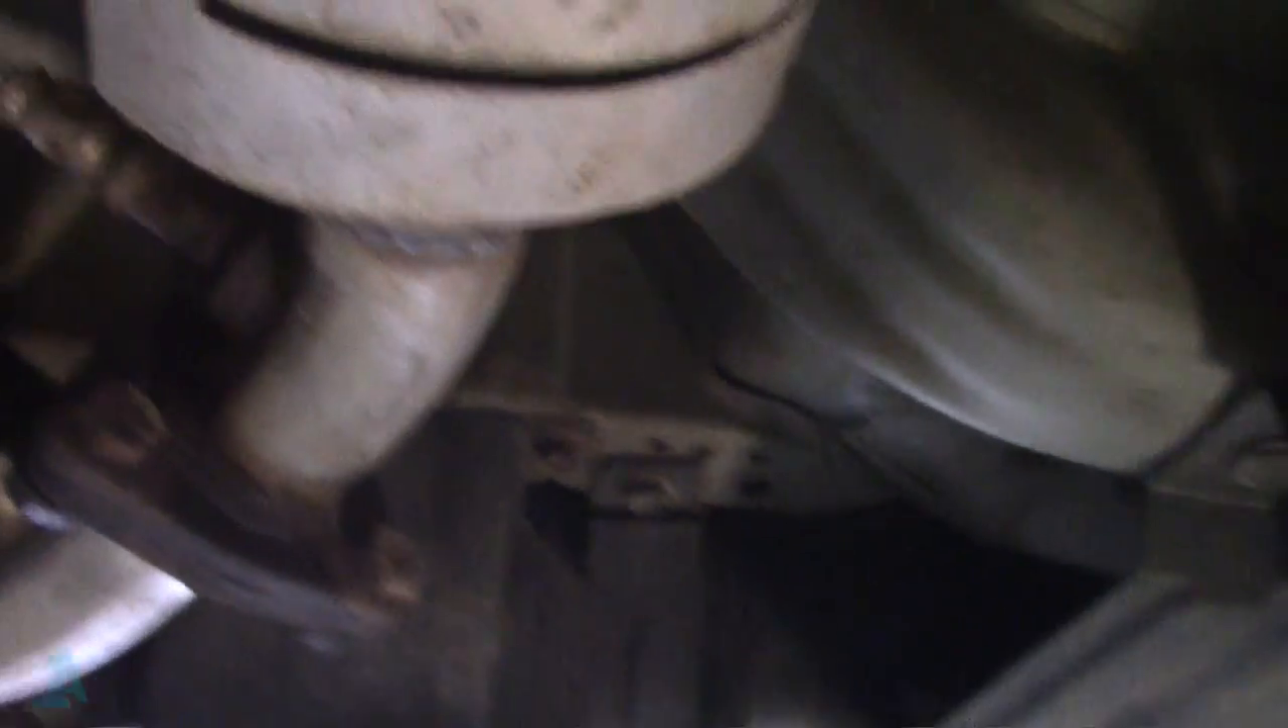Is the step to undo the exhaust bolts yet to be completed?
Yes.